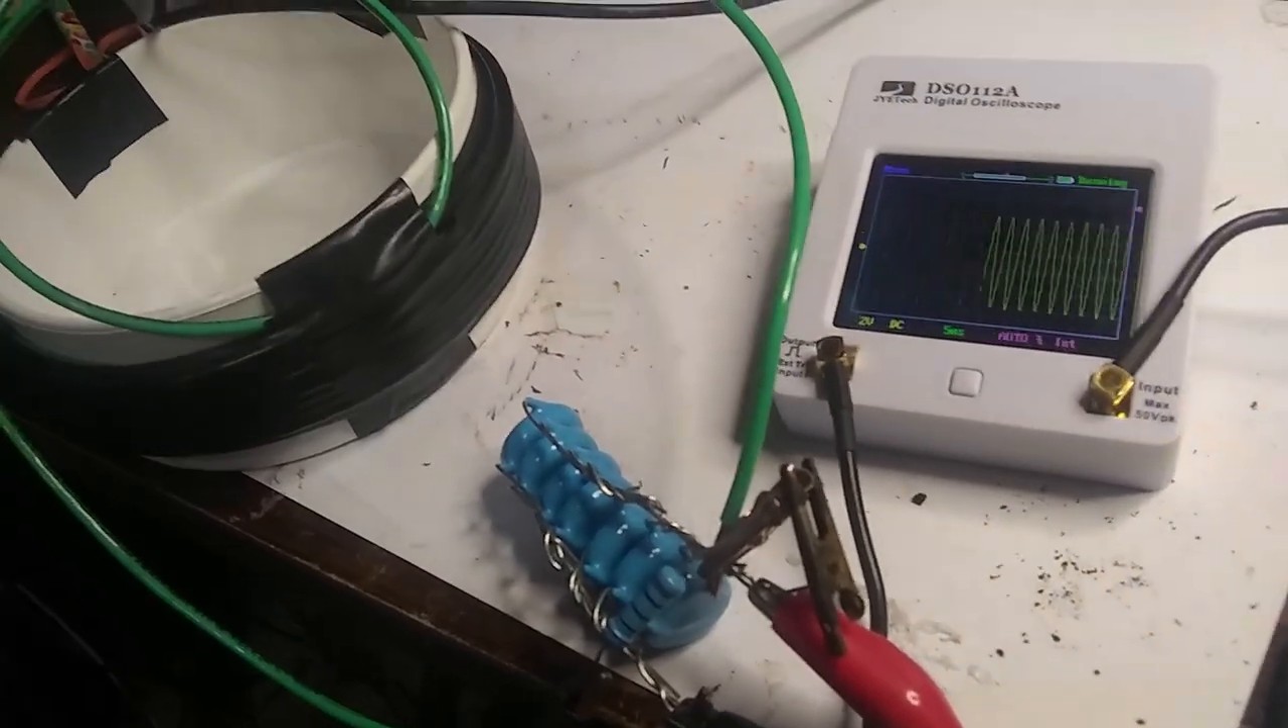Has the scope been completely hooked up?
Yes.